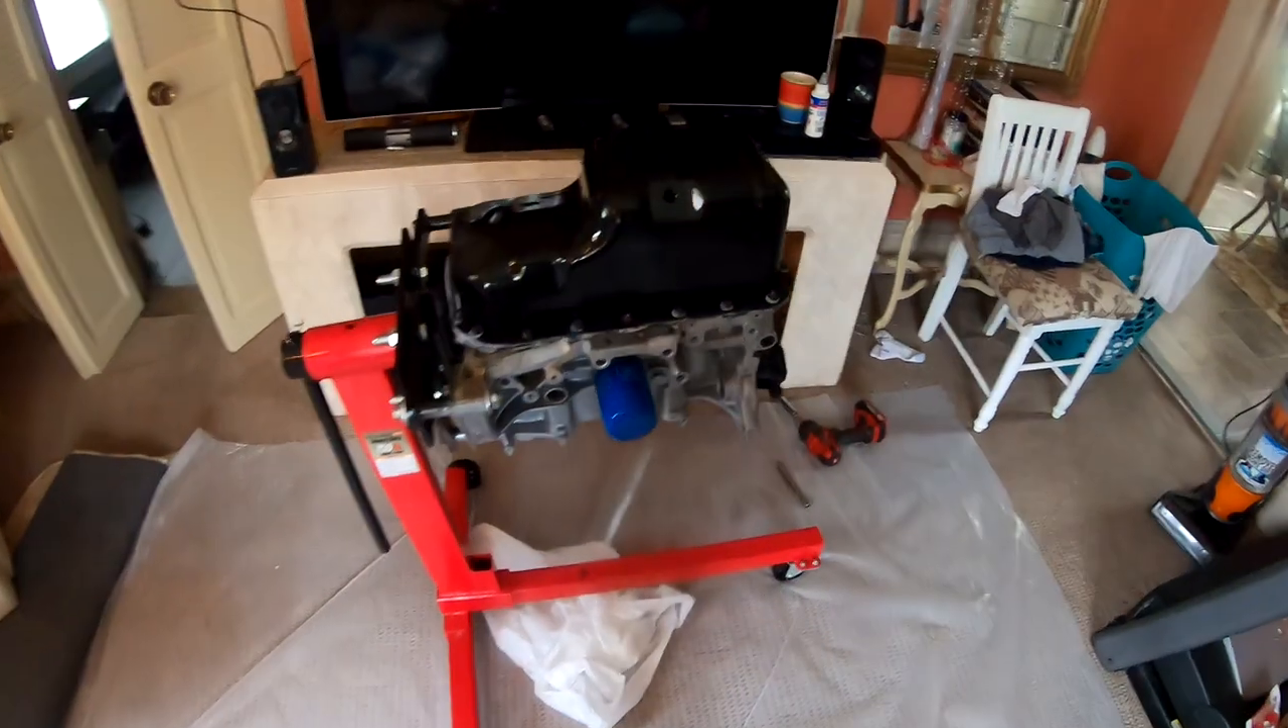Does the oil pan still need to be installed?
No.